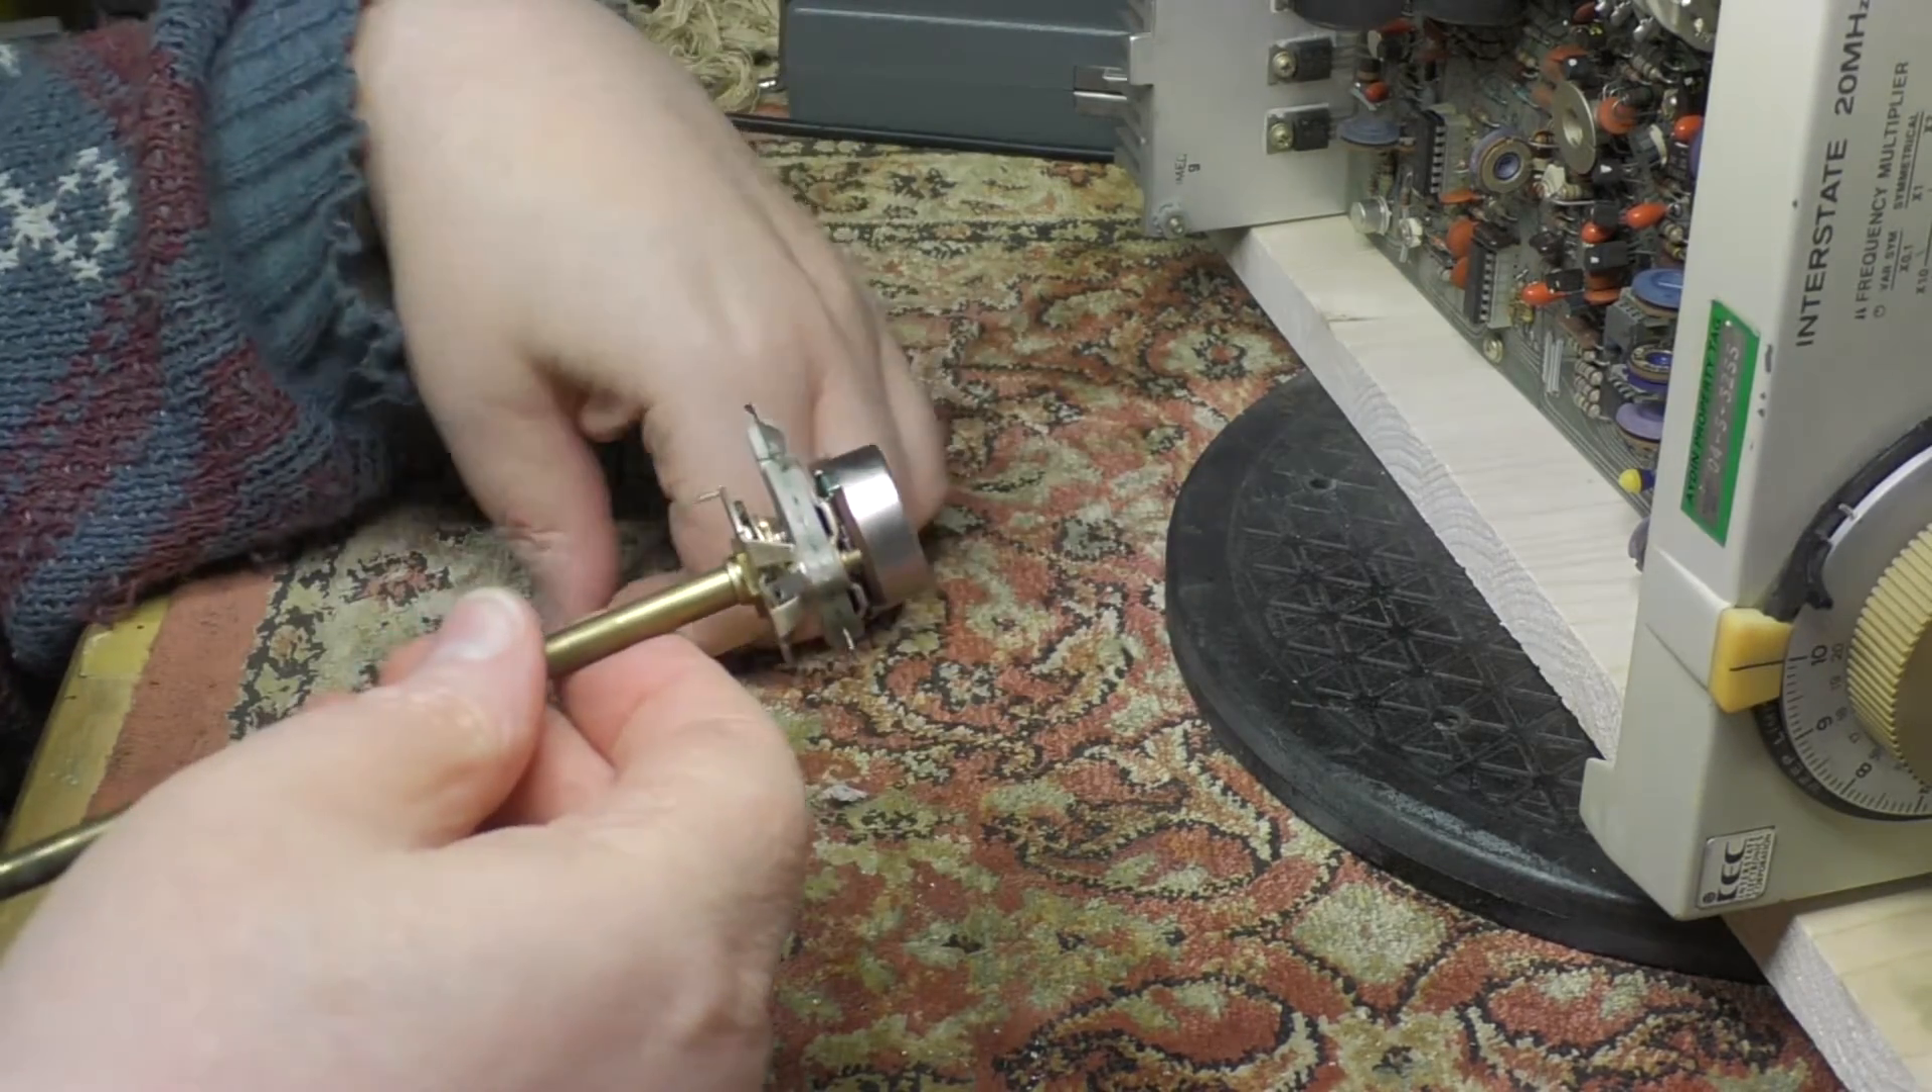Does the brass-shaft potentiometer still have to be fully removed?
No.